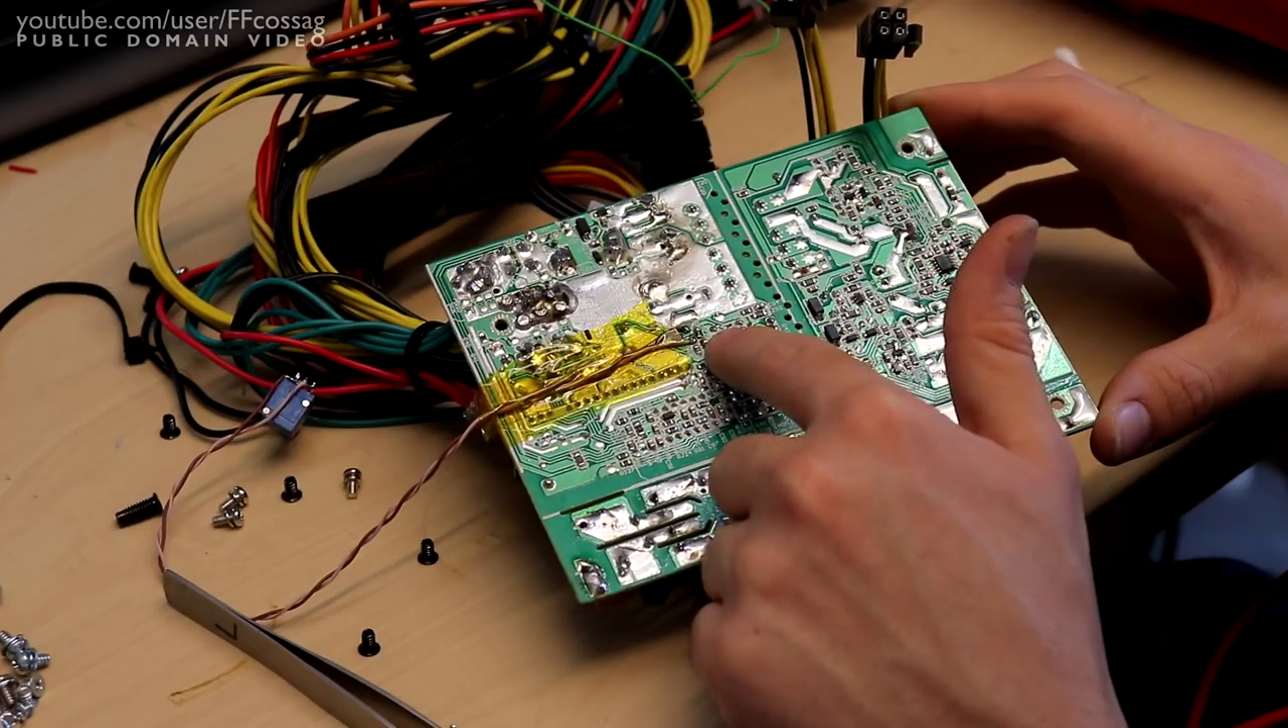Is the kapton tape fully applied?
Yes.